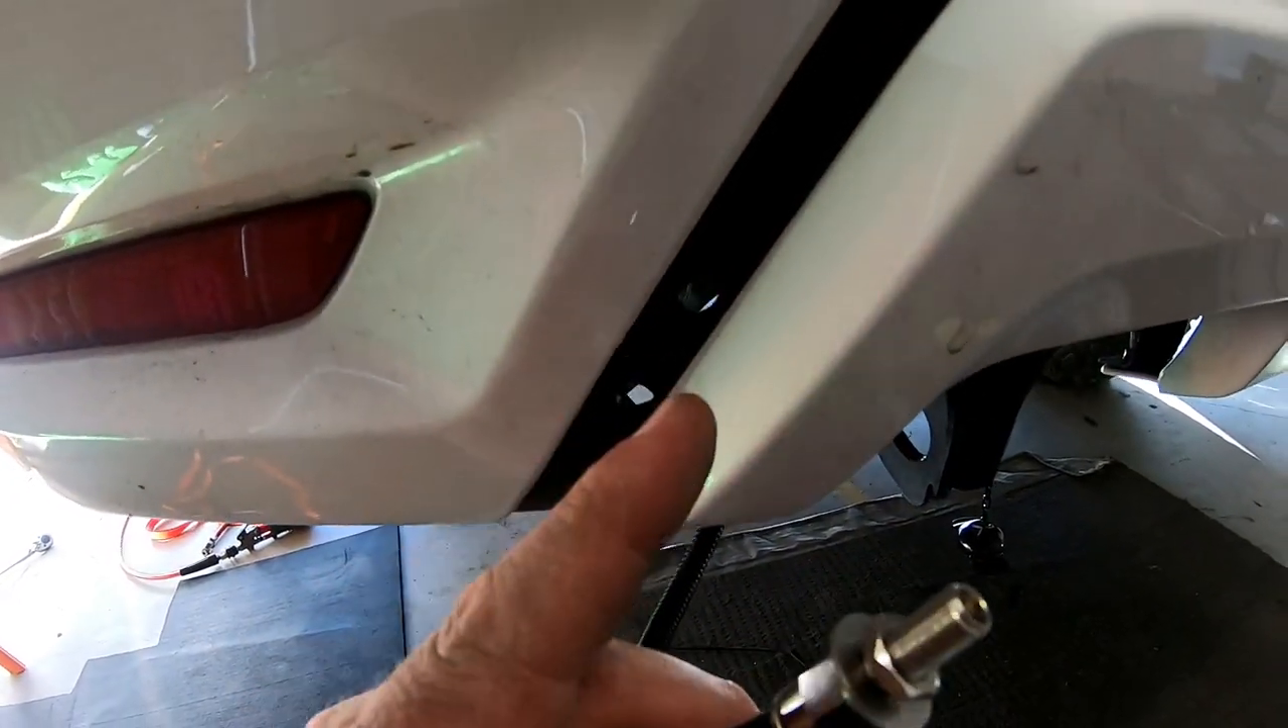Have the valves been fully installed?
No.